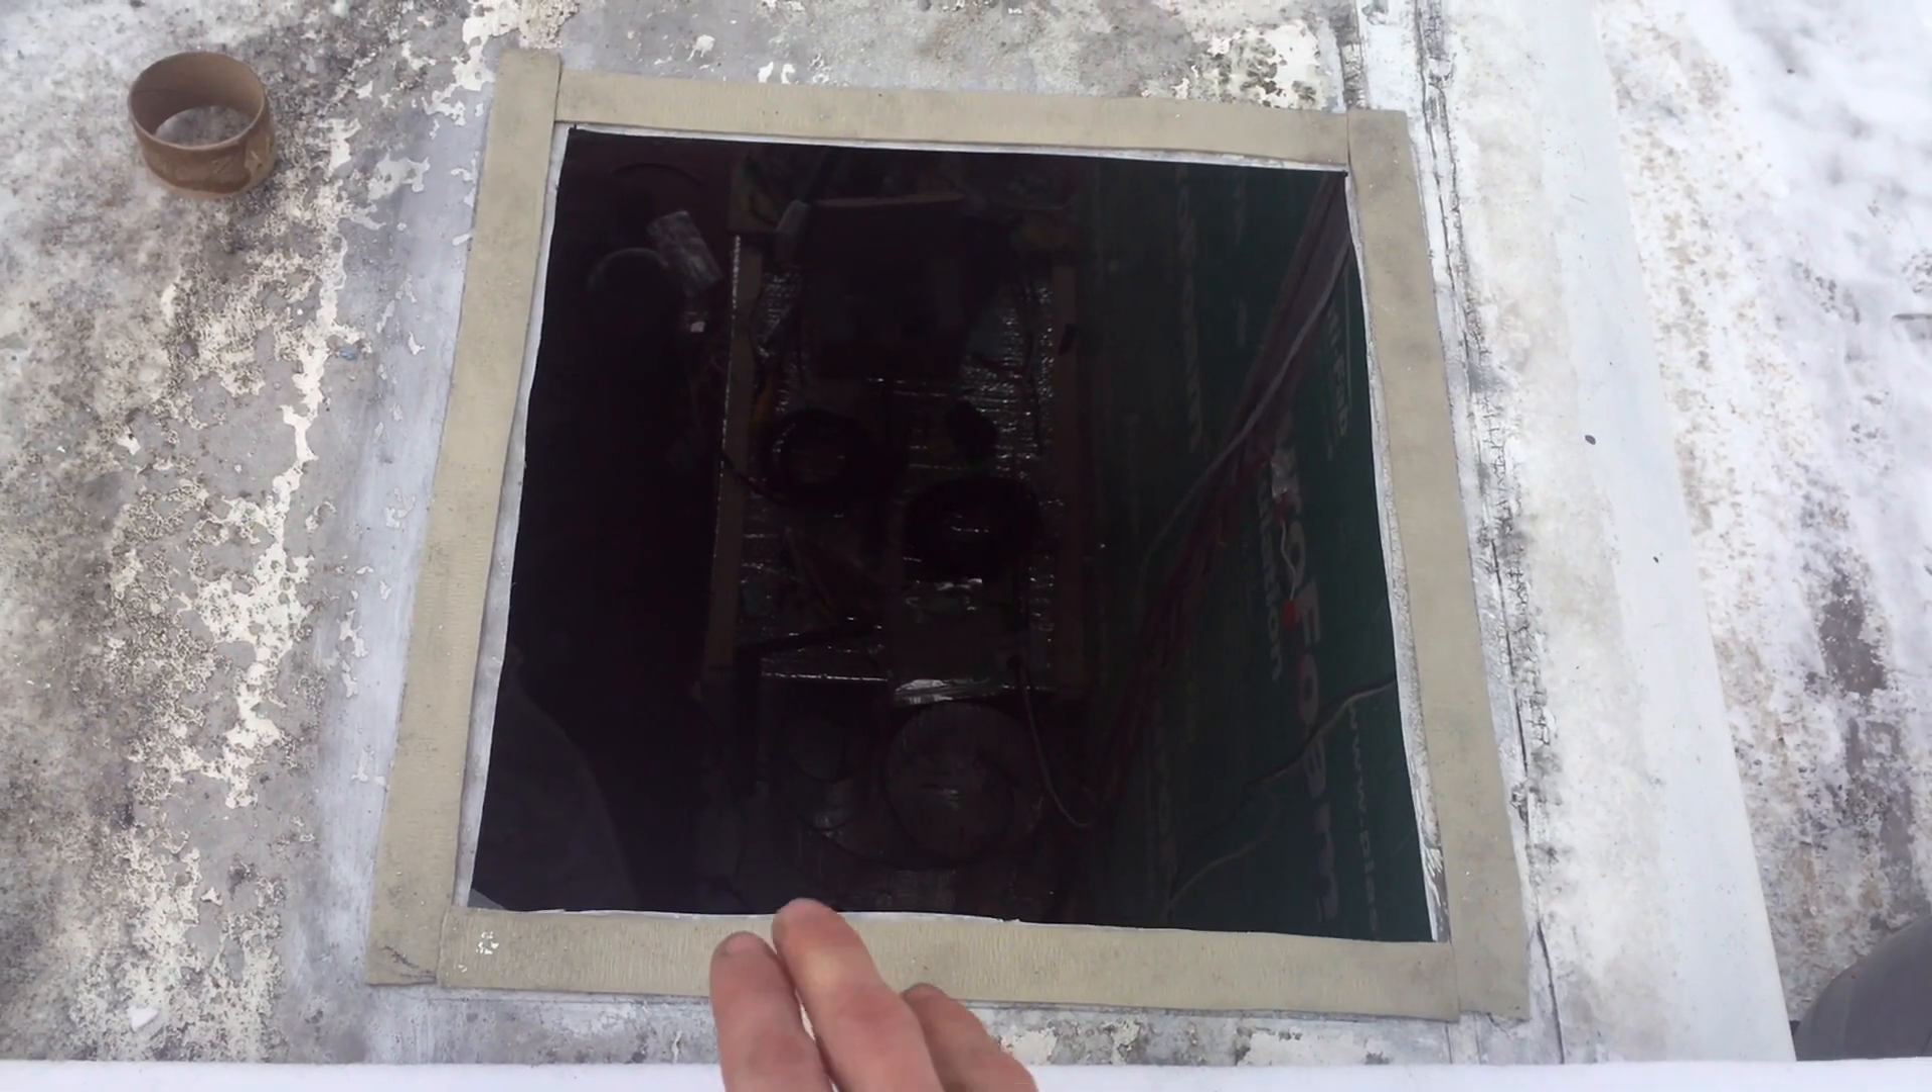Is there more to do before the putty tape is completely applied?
No.